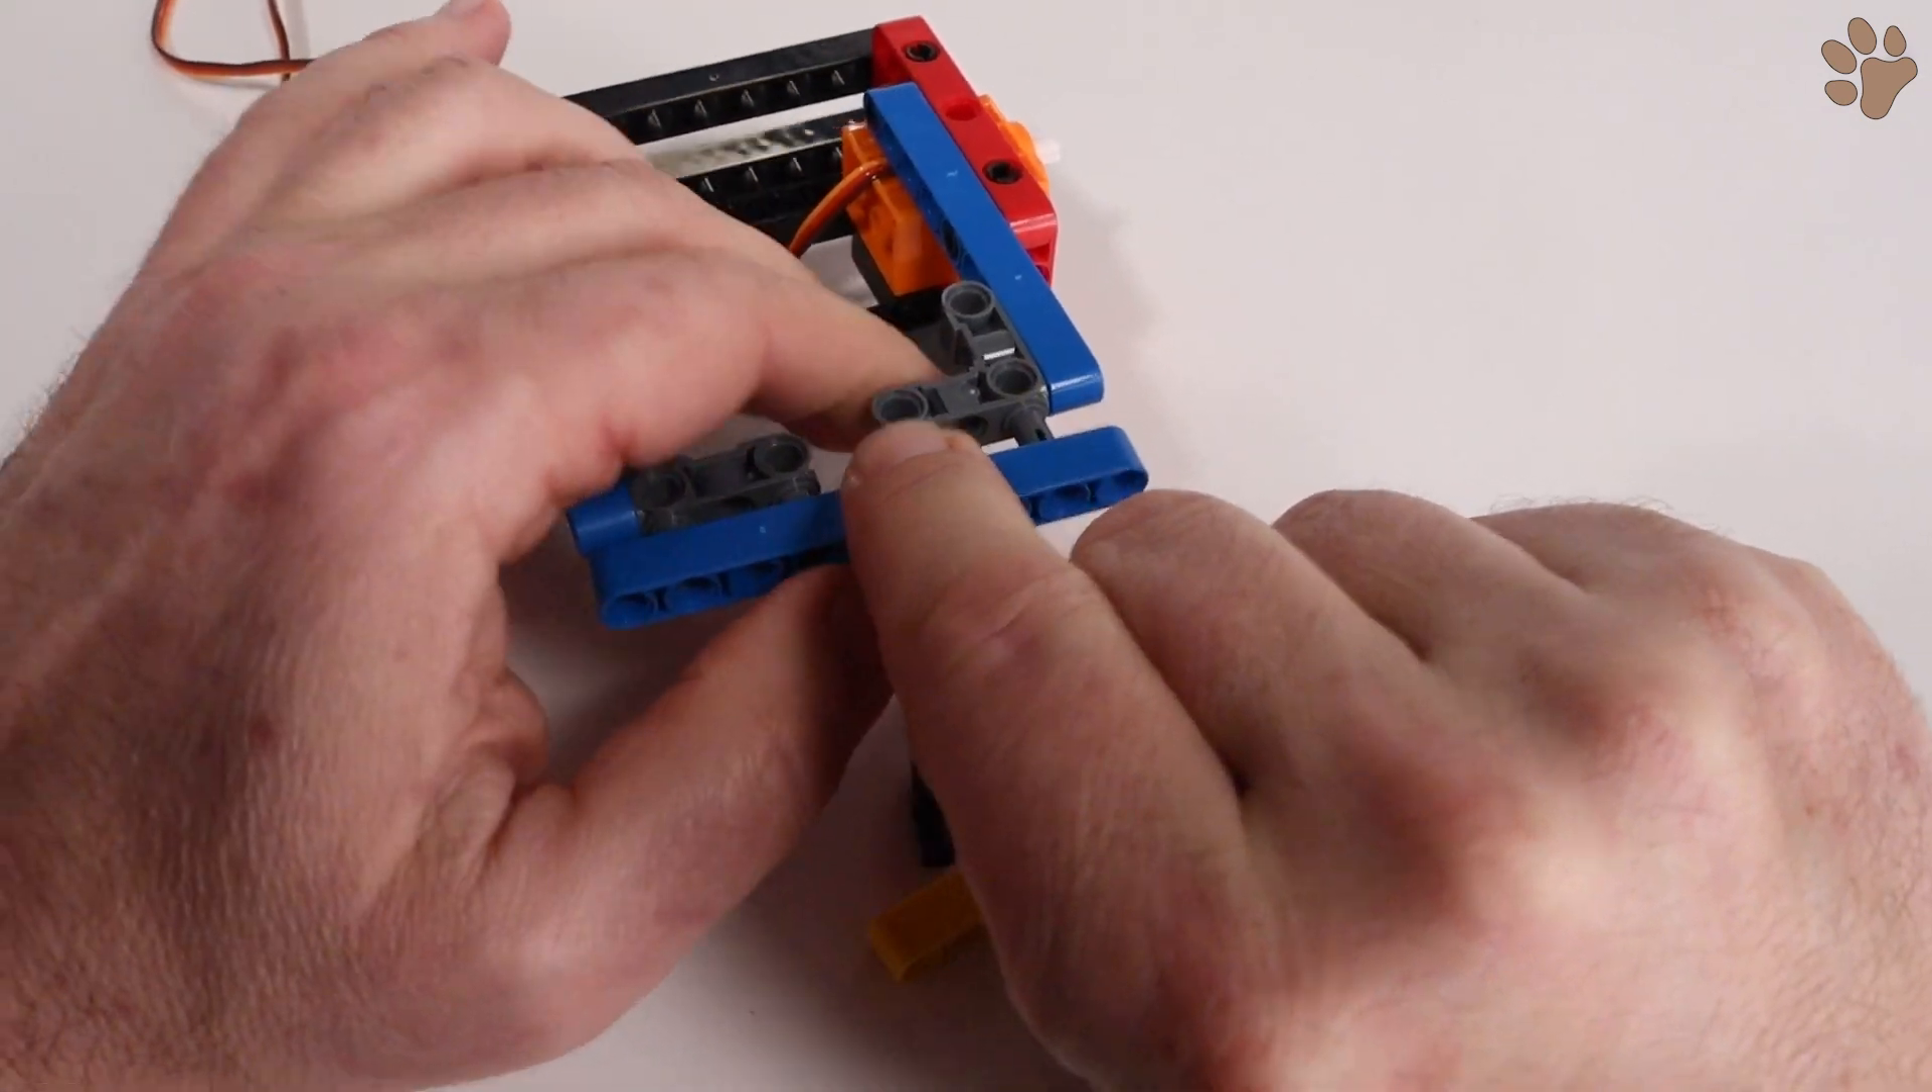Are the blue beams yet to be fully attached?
Yes.